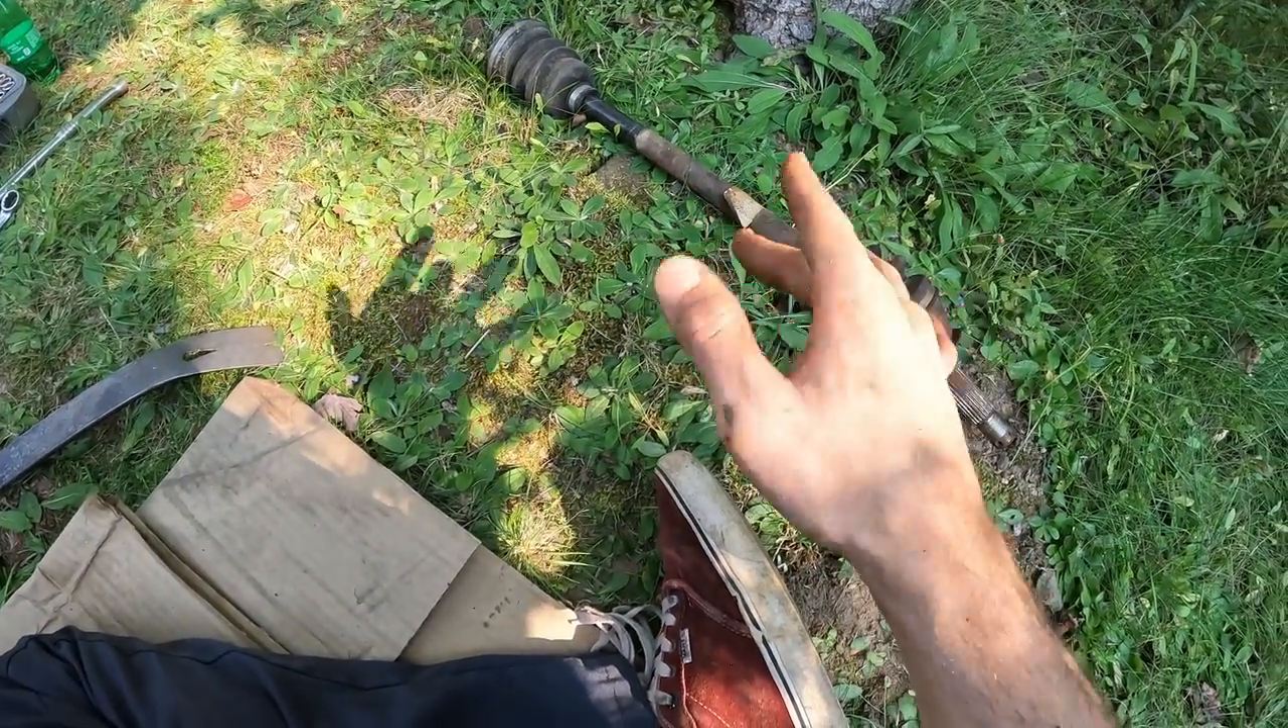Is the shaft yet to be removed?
No.